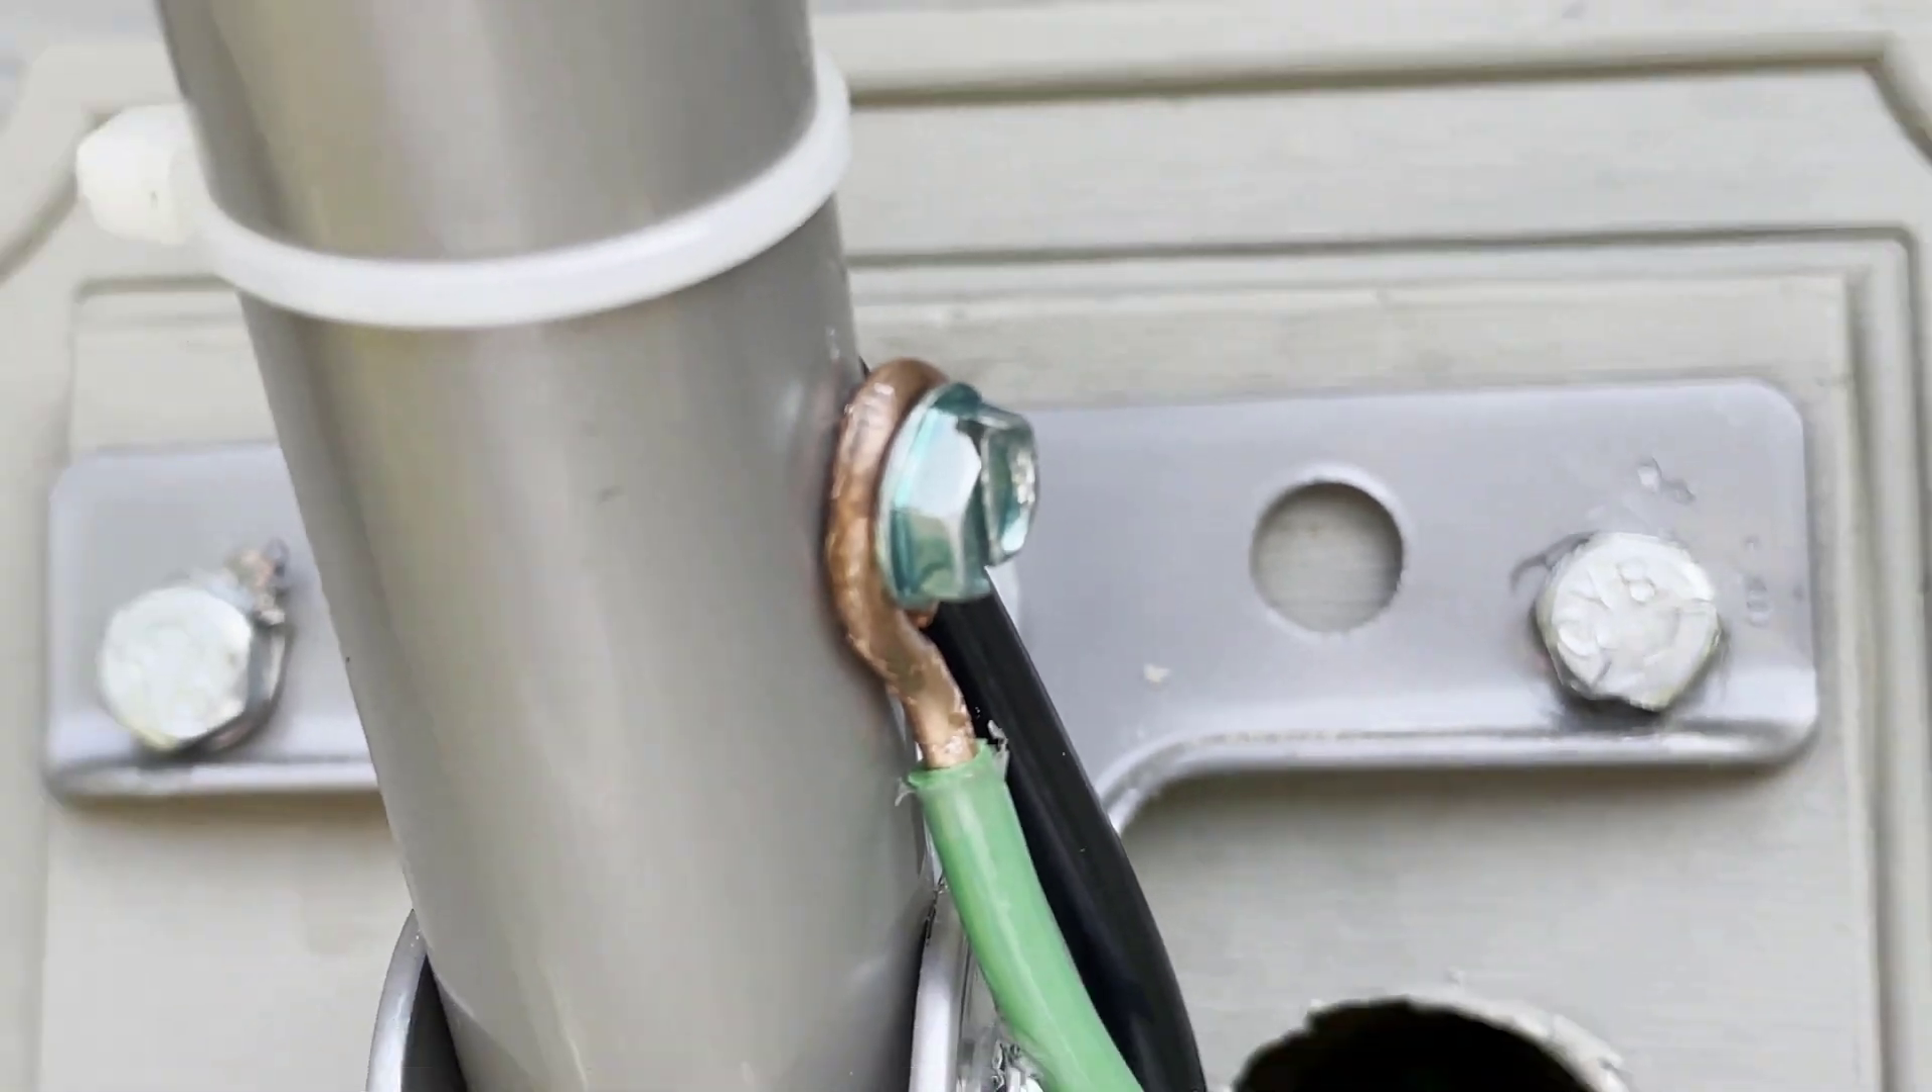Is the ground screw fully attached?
Yes.